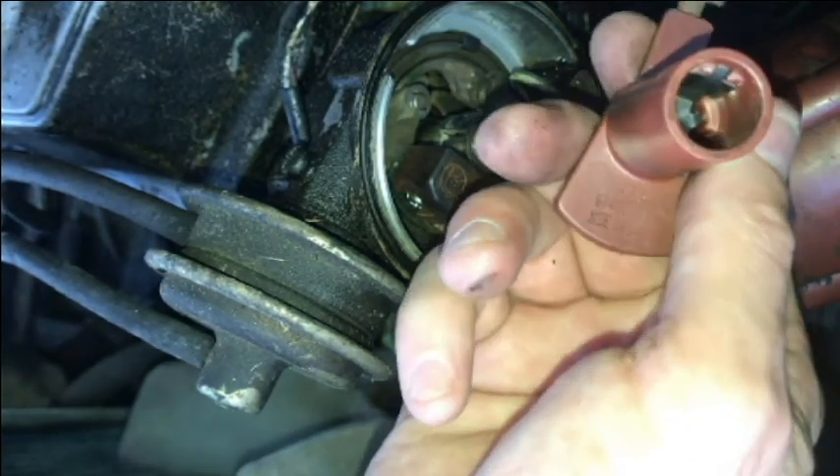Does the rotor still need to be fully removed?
No.